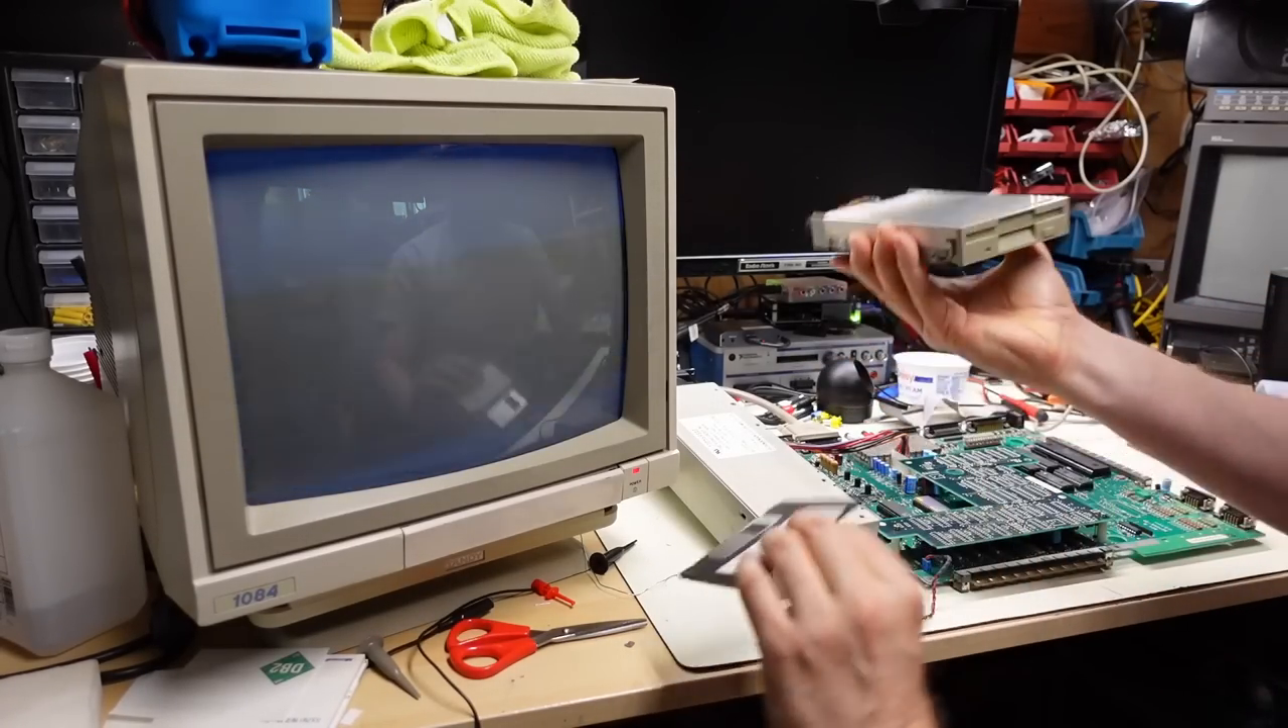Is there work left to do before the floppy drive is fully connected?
Yes.